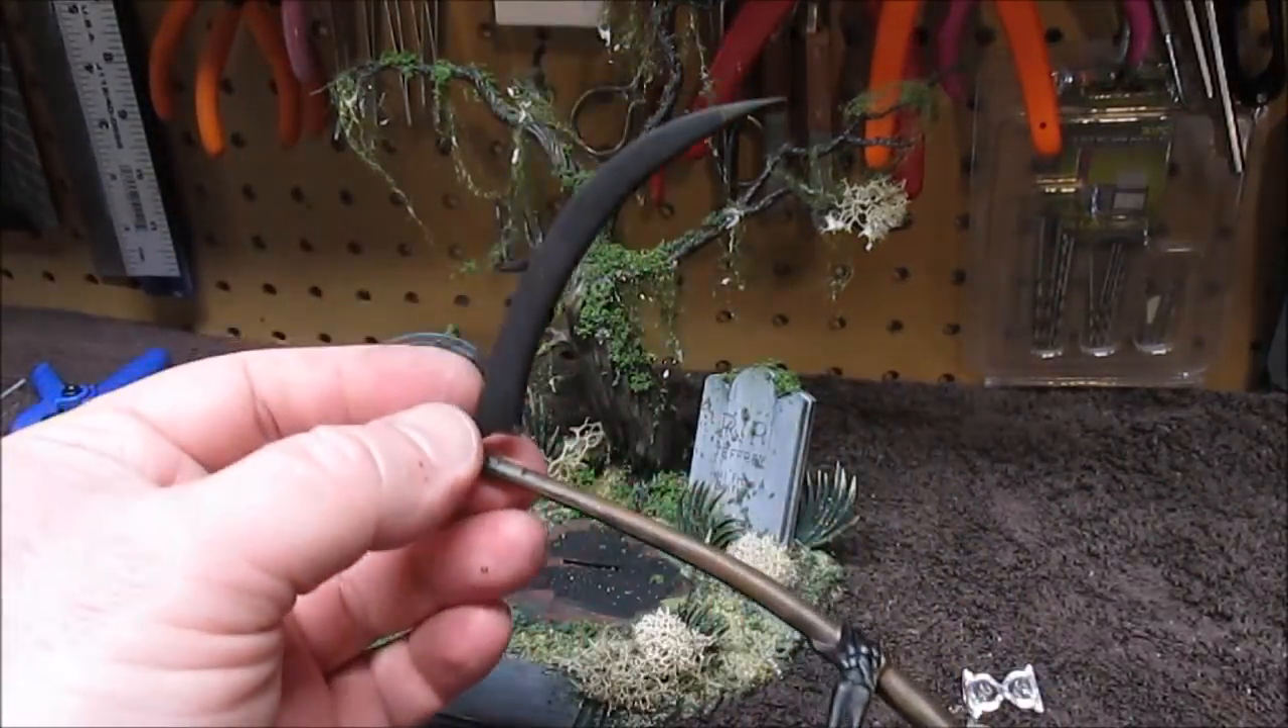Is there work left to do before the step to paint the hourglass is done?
Yes.